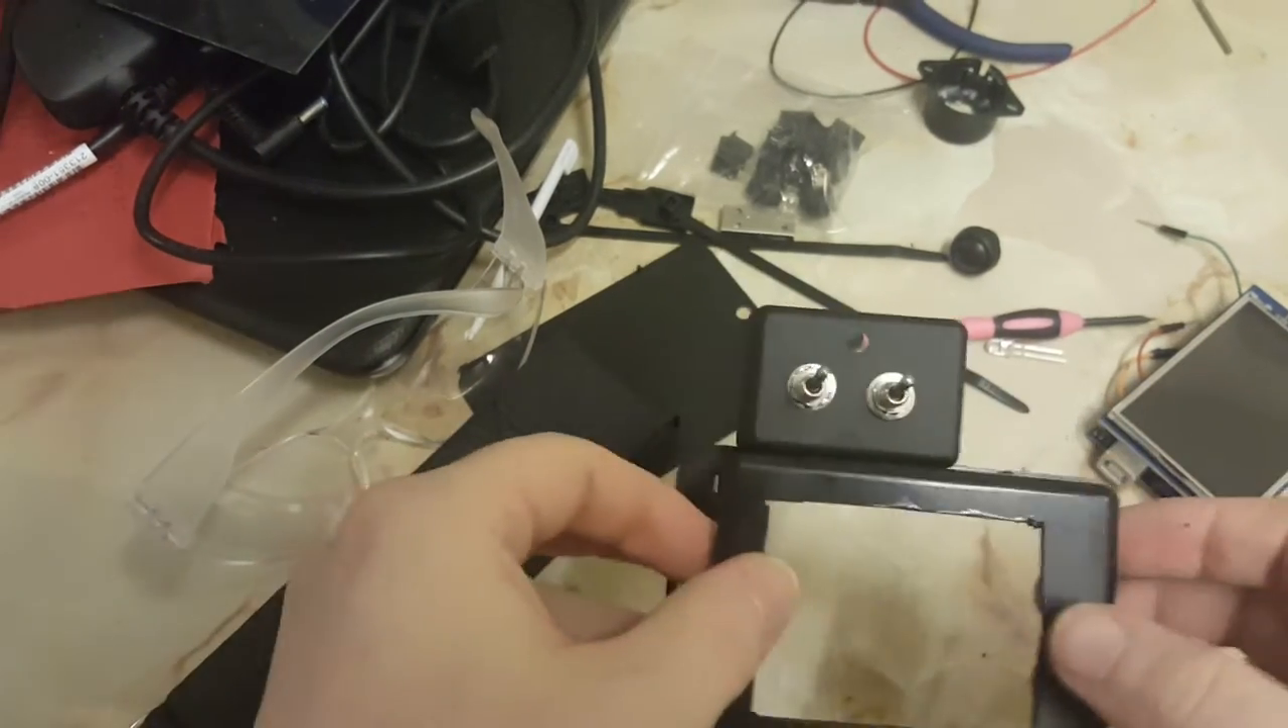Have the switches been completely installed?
Yes.